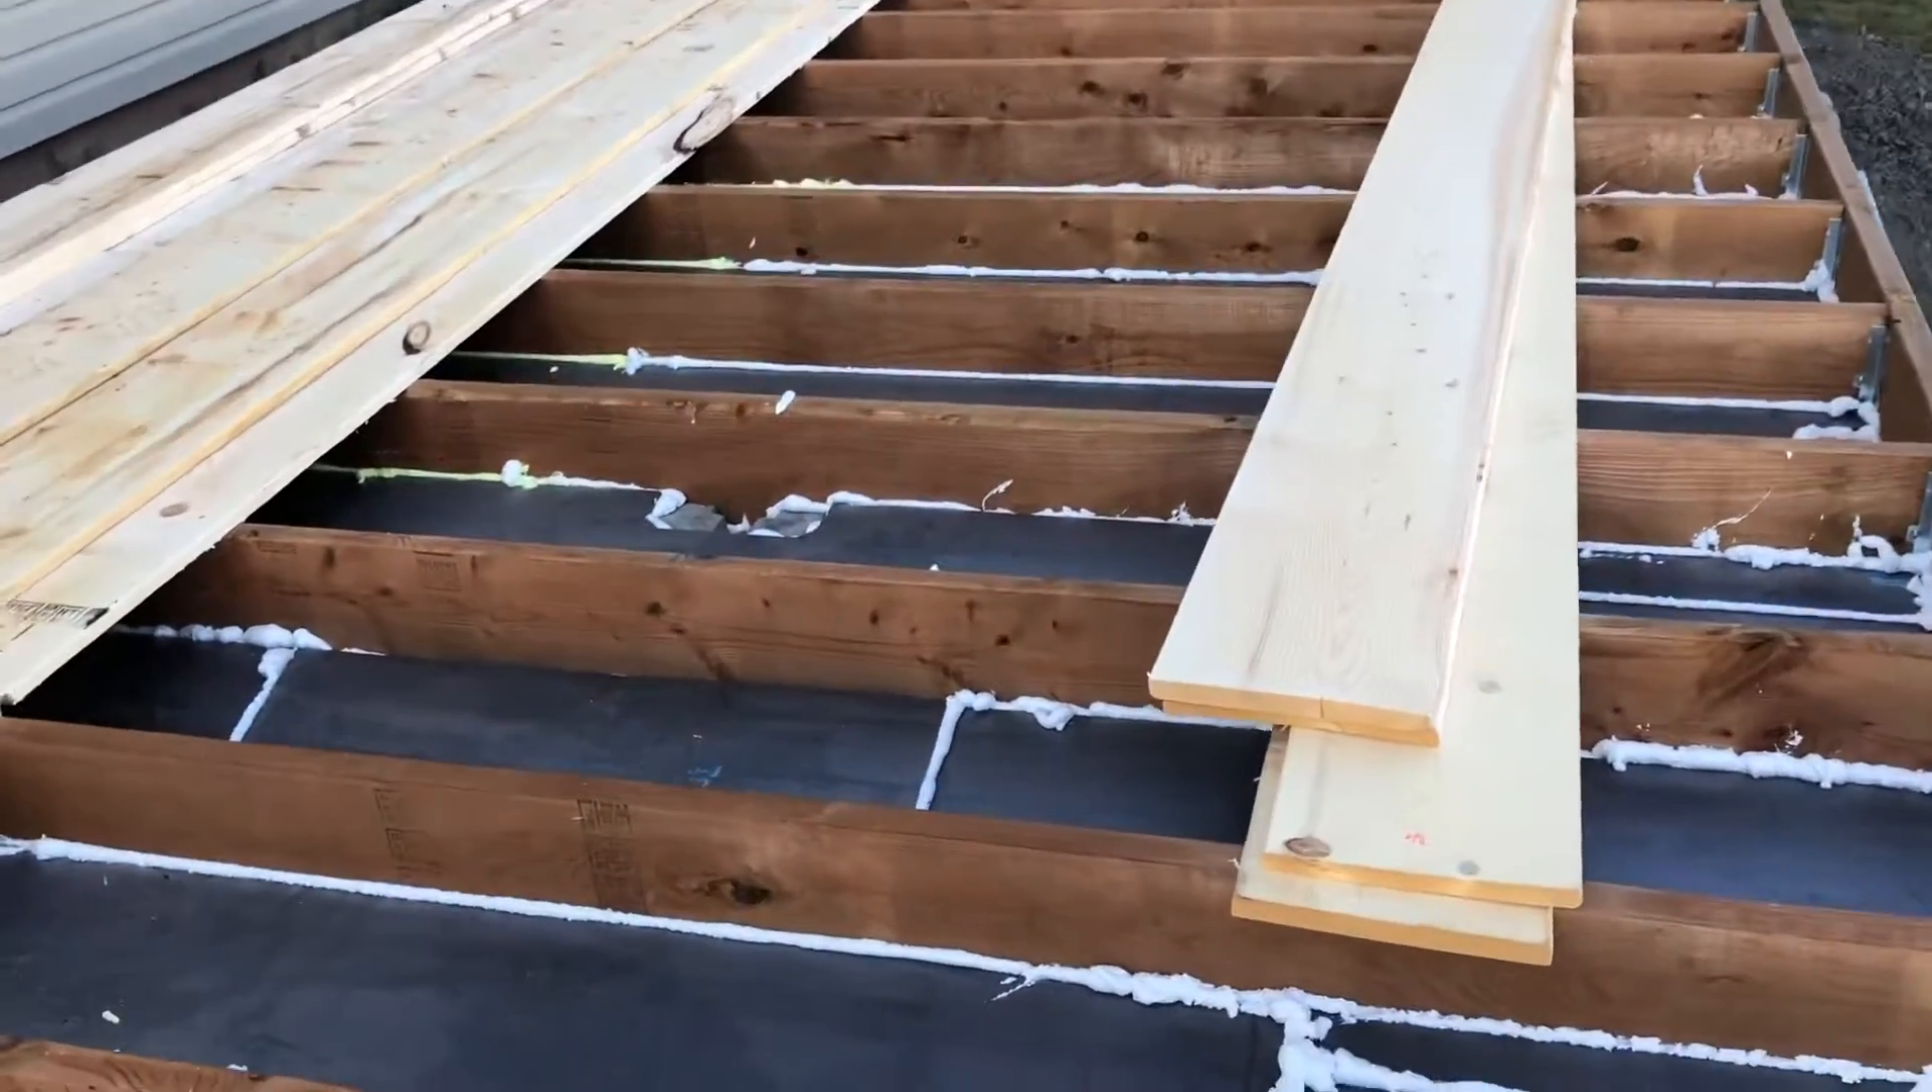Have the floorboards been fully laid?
No.